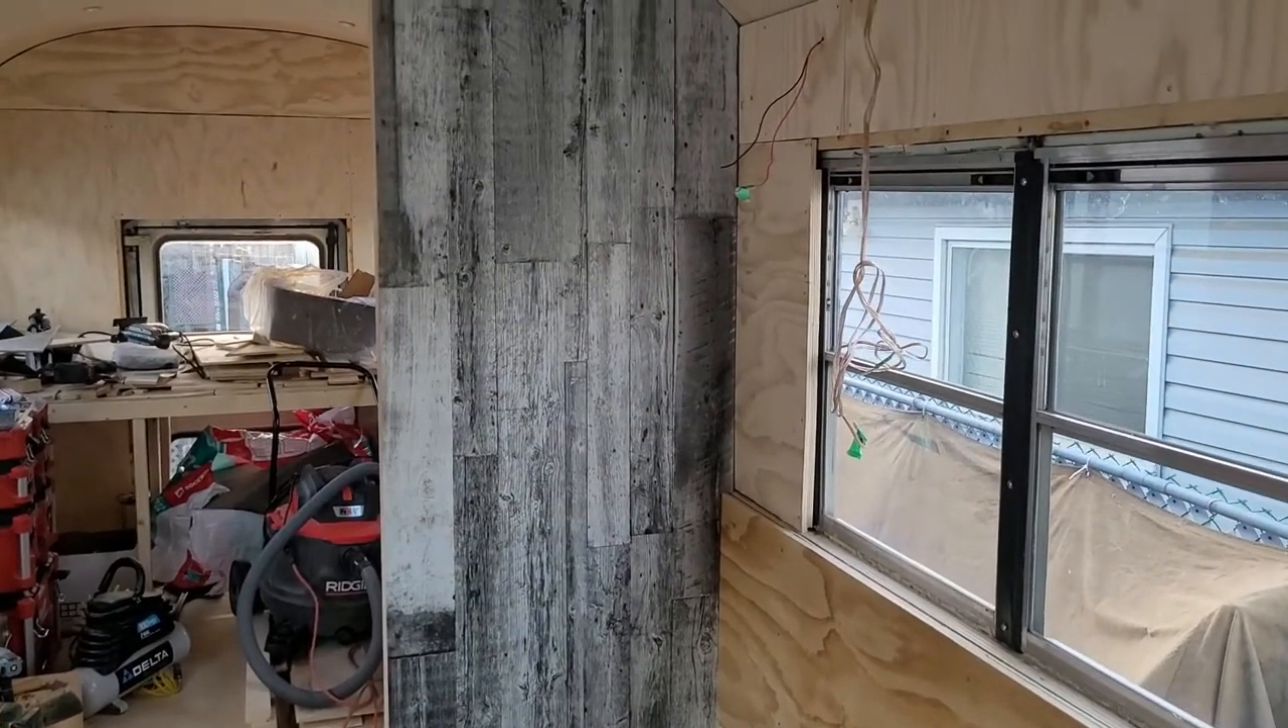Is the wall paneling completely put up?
Yes.